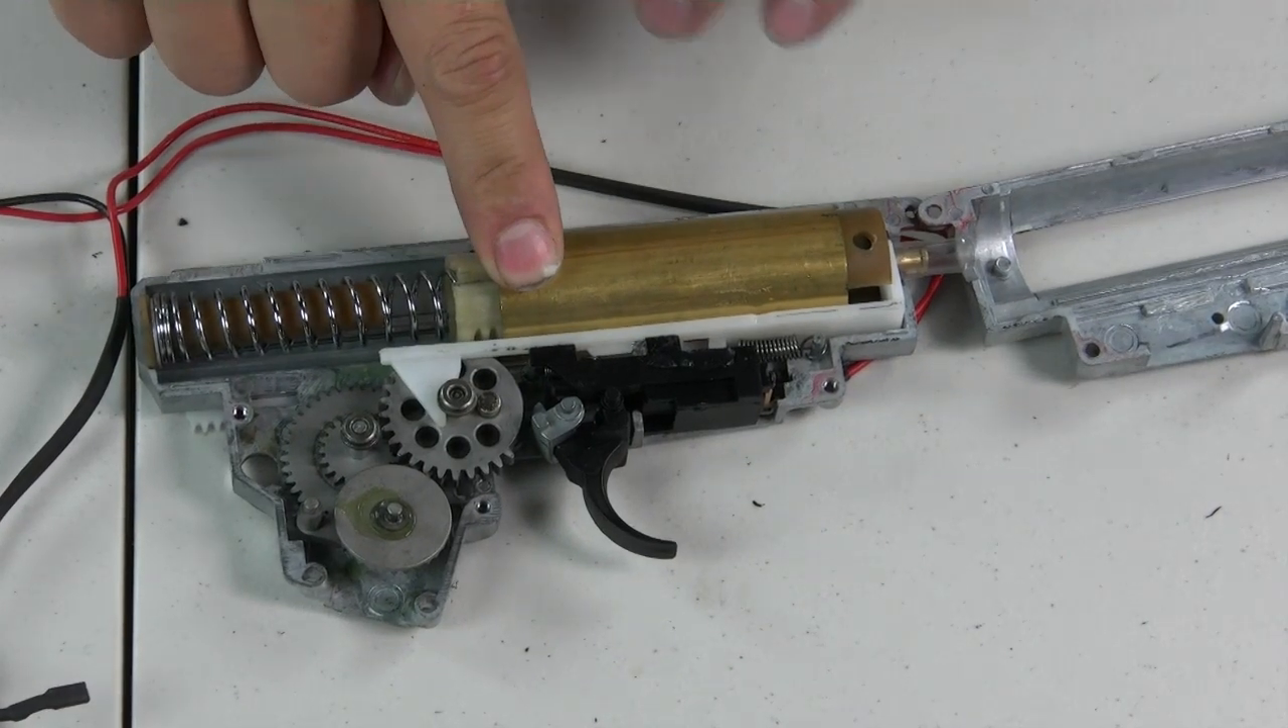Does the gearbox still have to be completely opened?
No.